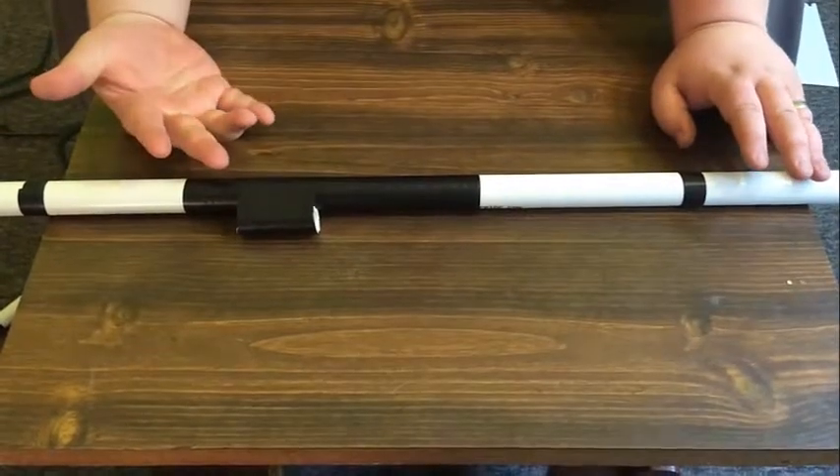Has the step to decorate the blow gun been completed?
Yes.